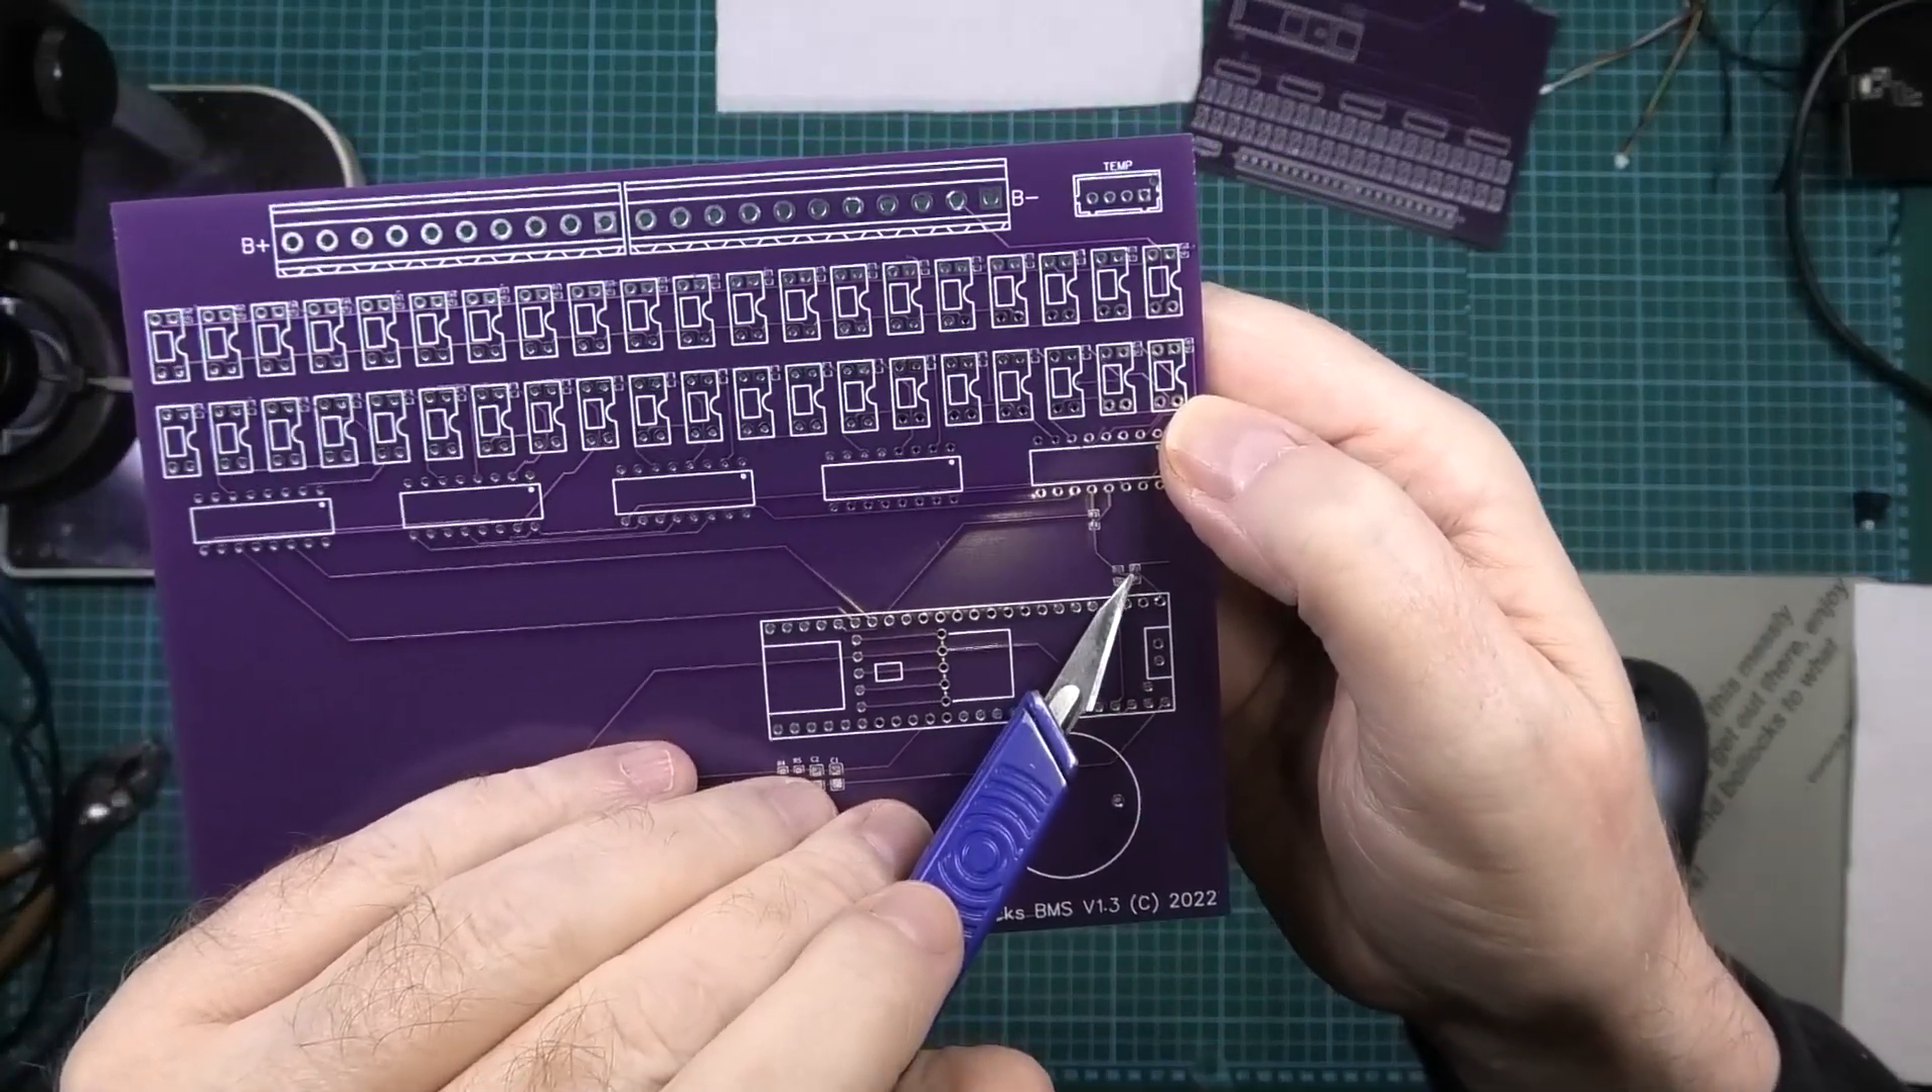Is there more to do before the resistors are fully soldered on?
Yes.